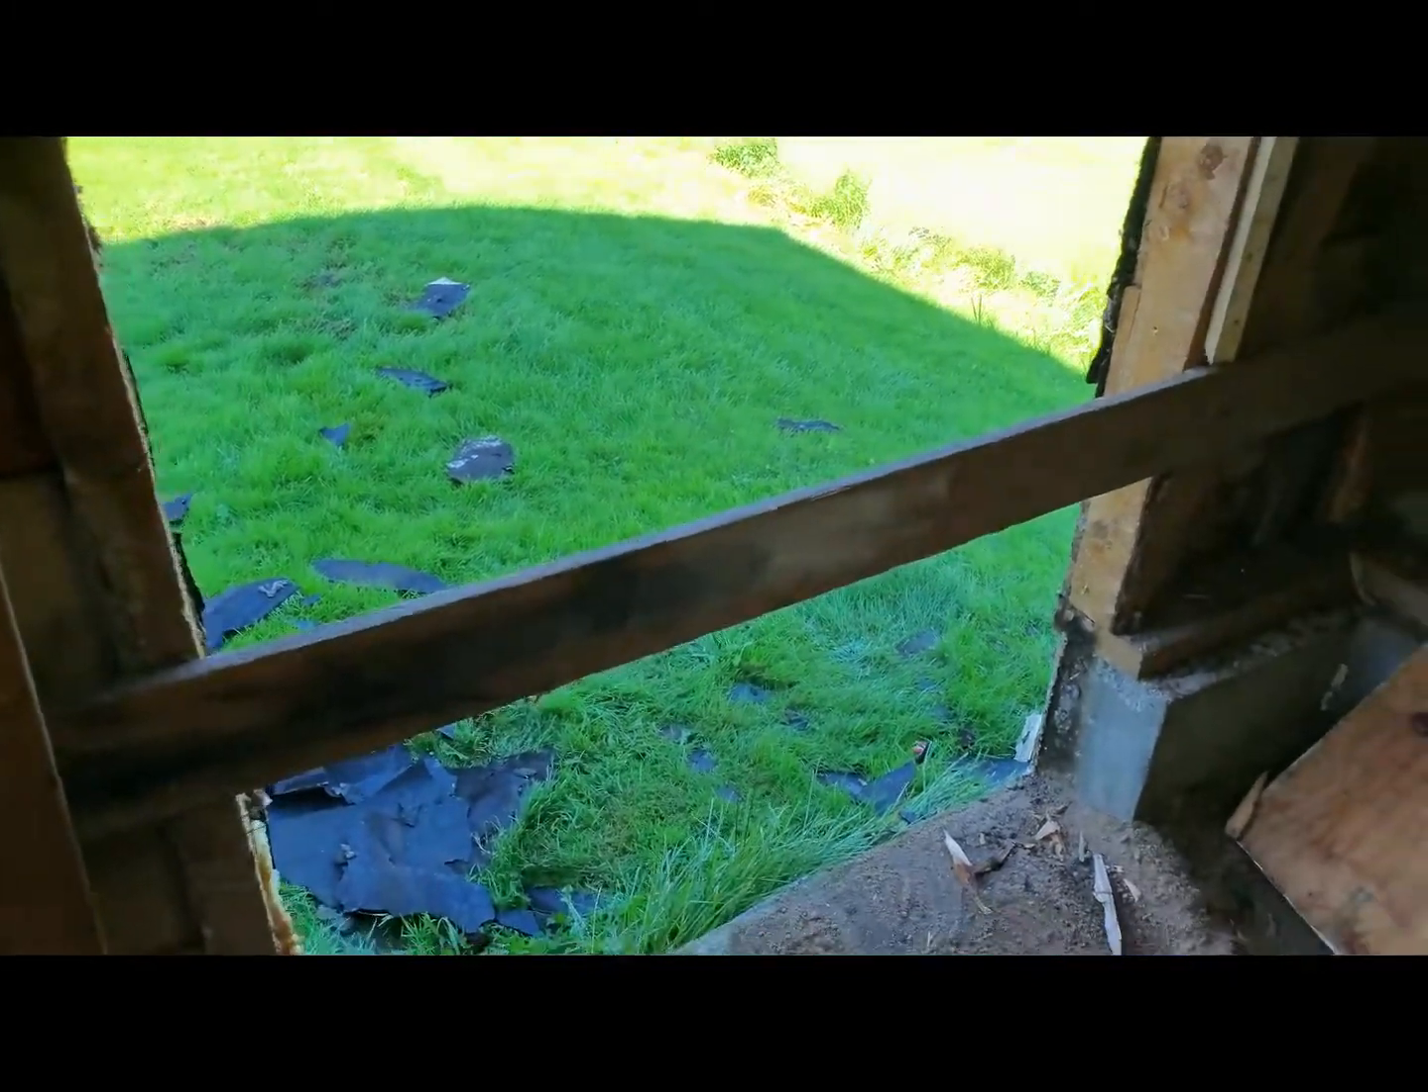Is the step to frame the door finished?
No.